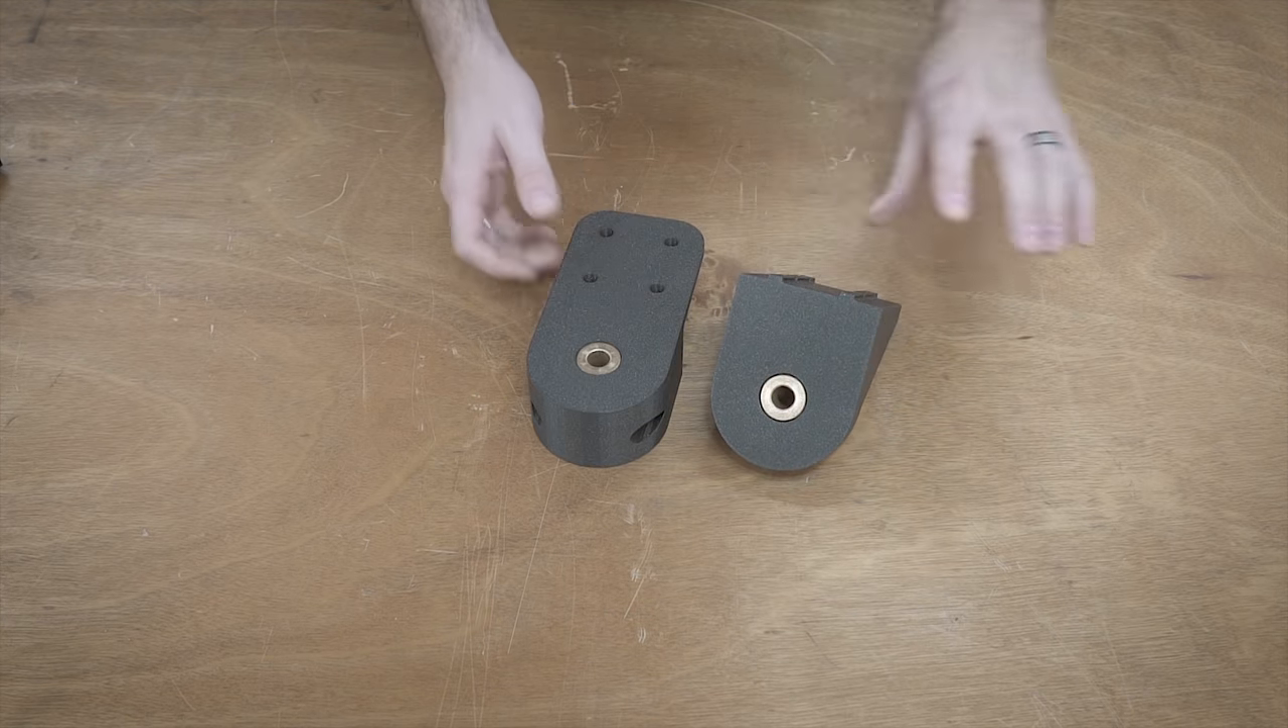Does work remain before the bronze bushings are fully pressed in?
No.